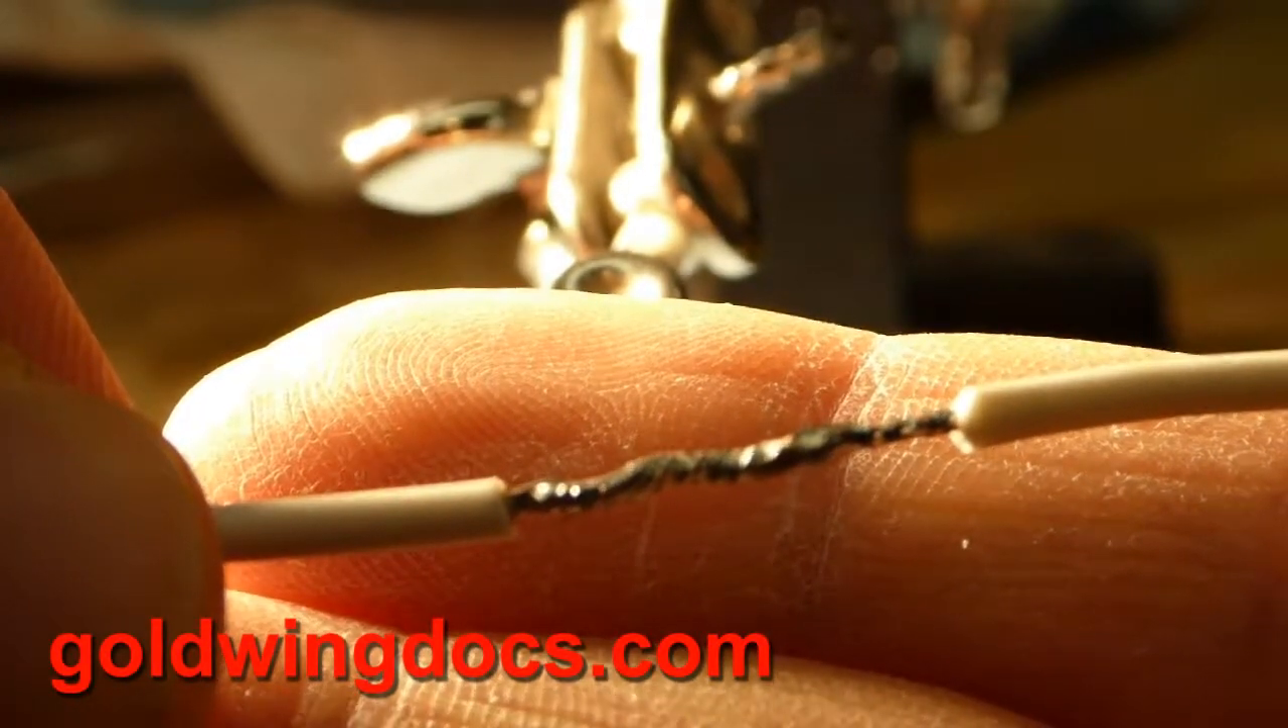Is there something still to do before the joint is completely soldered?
No.